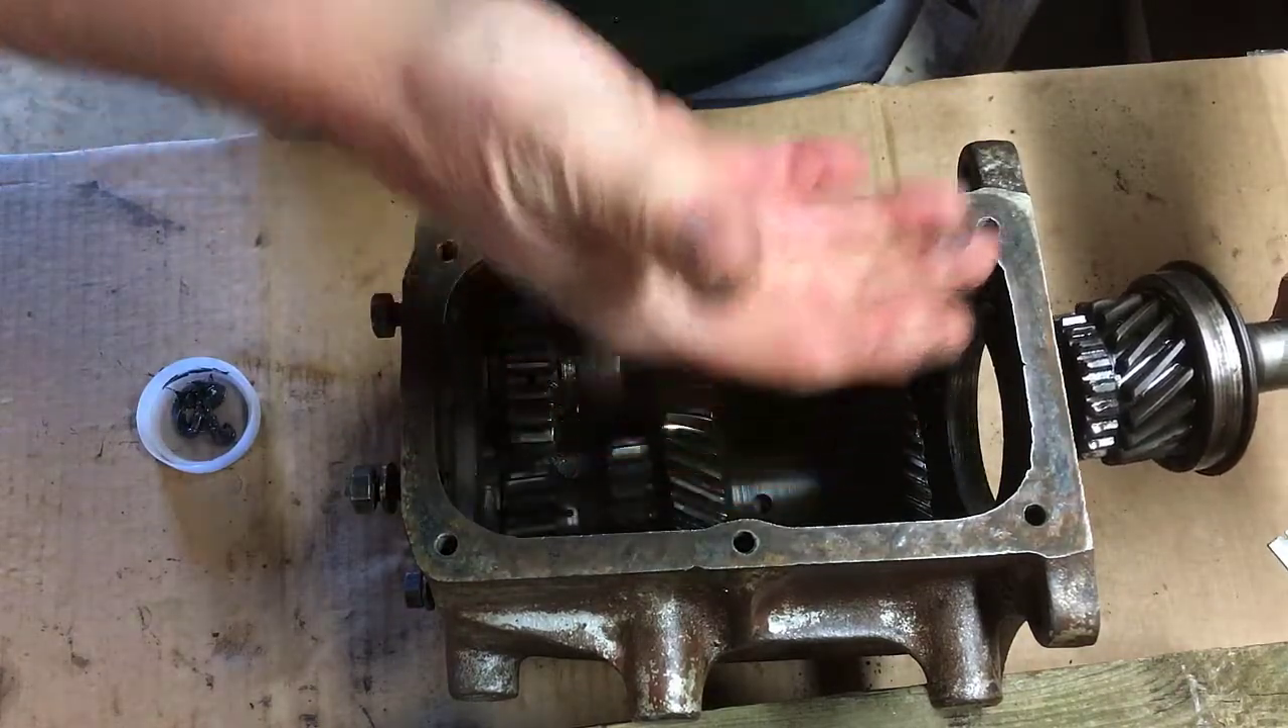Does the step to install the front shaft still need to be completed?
Yes.